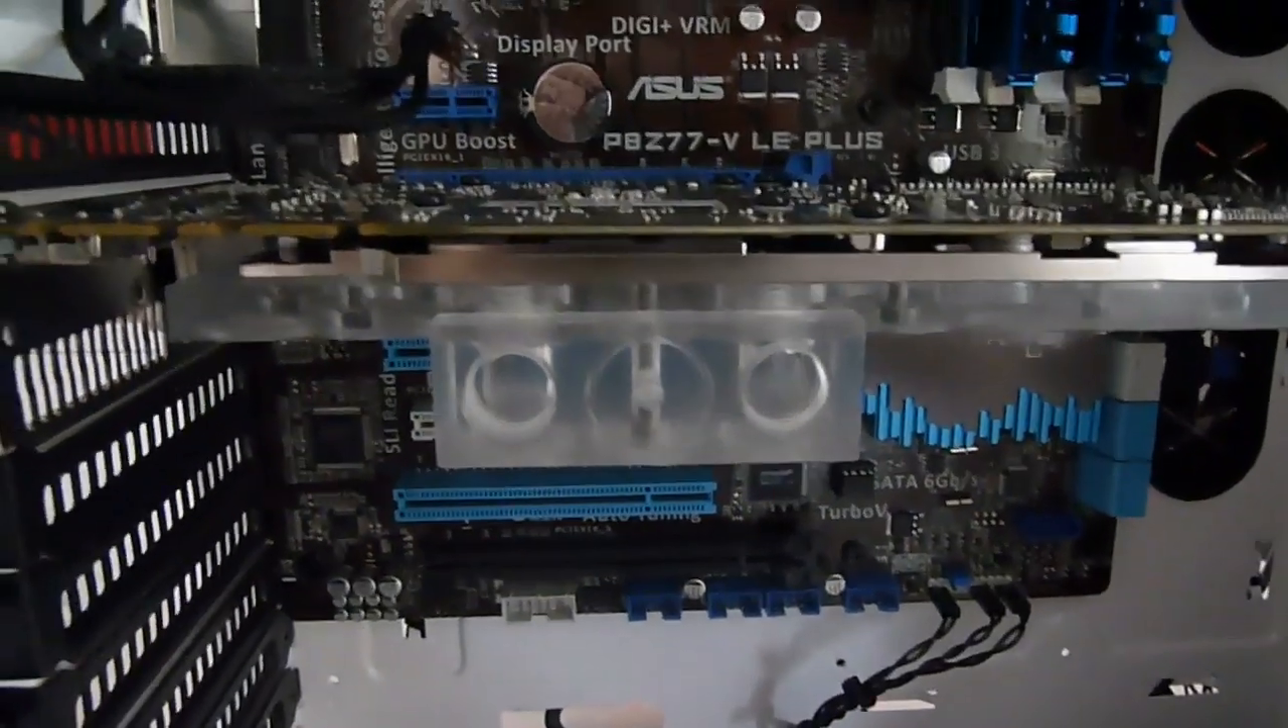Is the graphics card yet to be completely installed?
No.